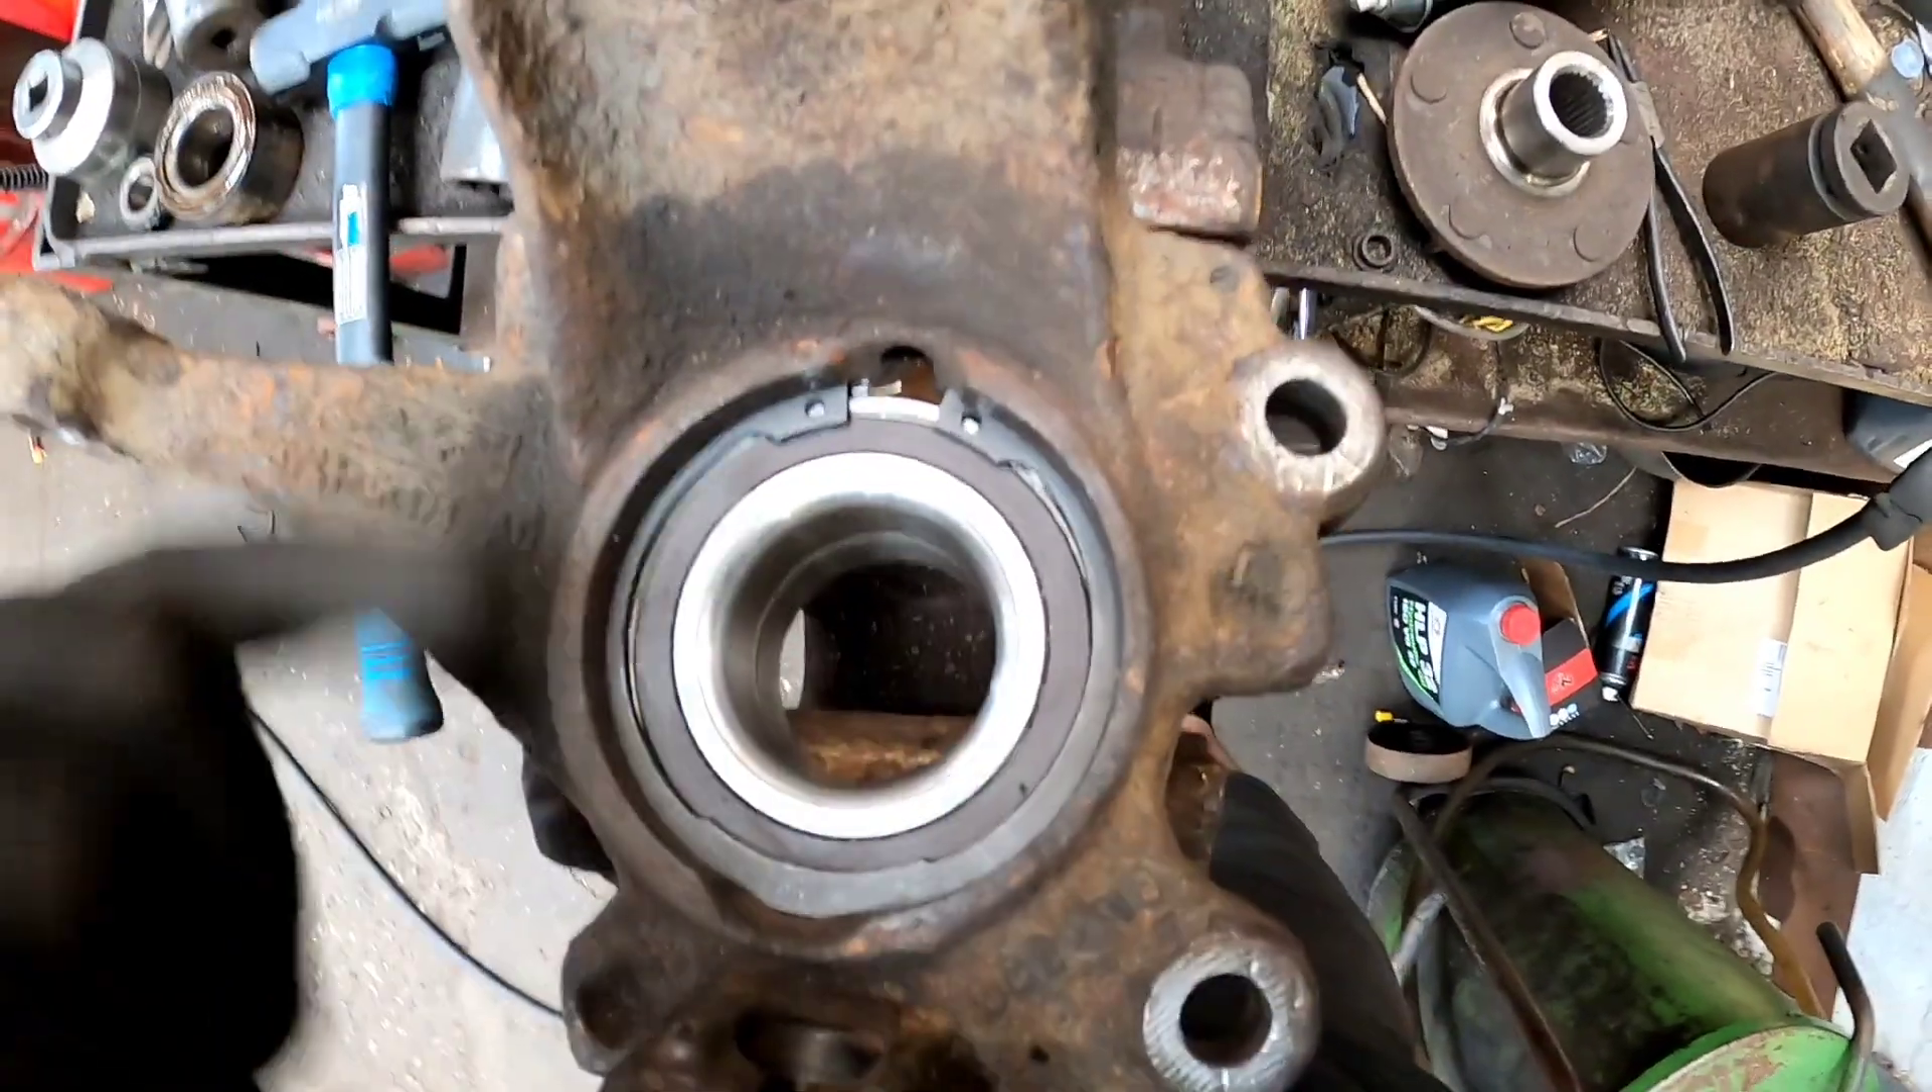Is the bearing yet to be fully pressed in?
No.